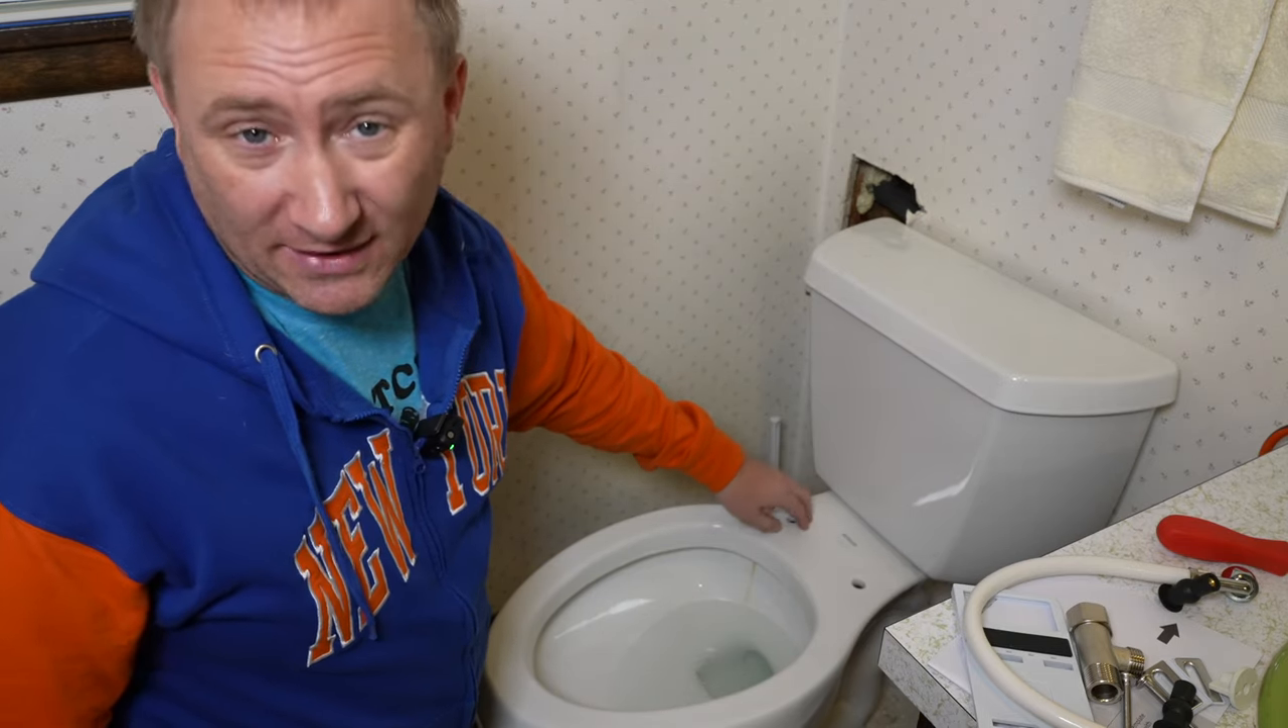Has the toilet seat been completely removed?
Yes.